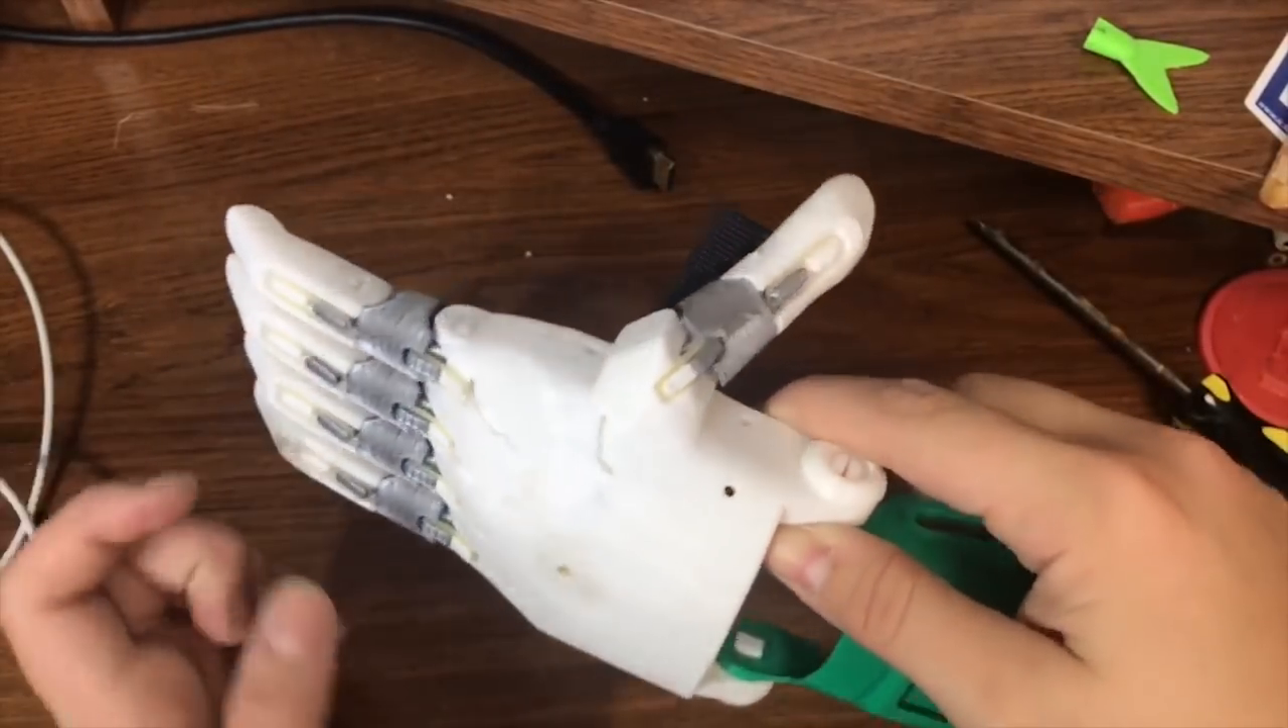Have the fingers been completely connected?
Yes.